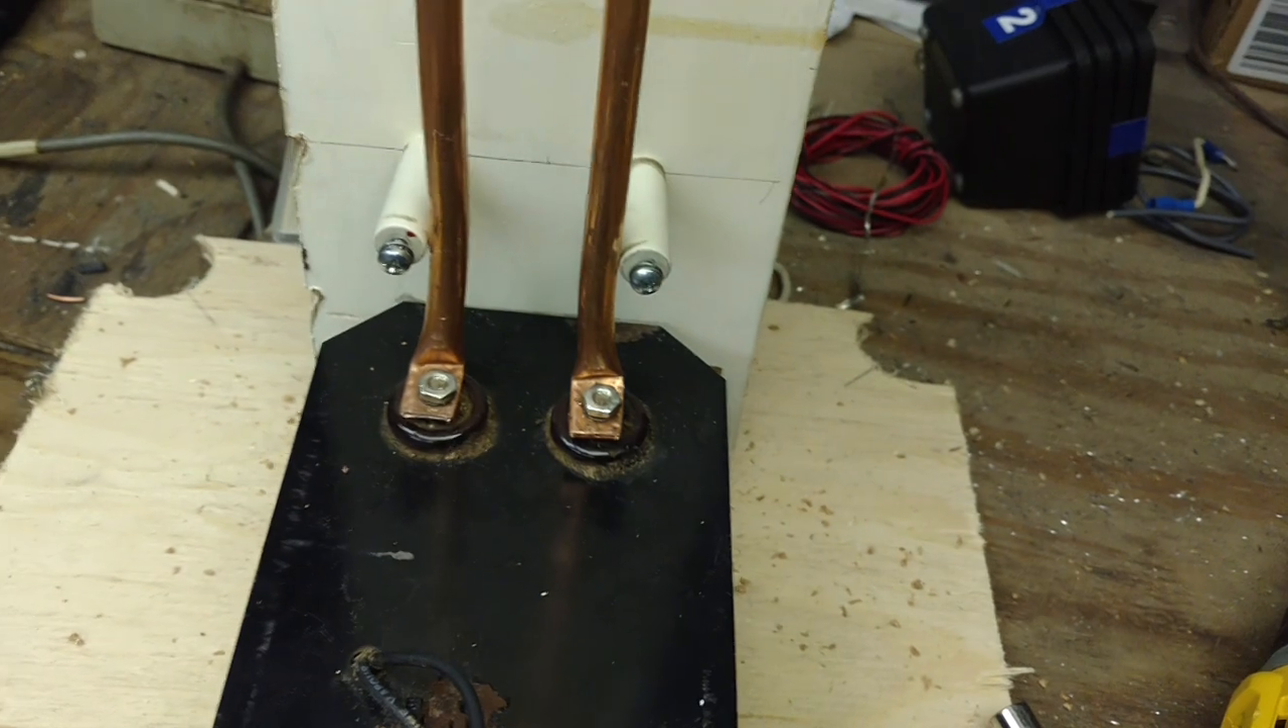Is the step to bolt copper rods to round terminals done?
Yes.